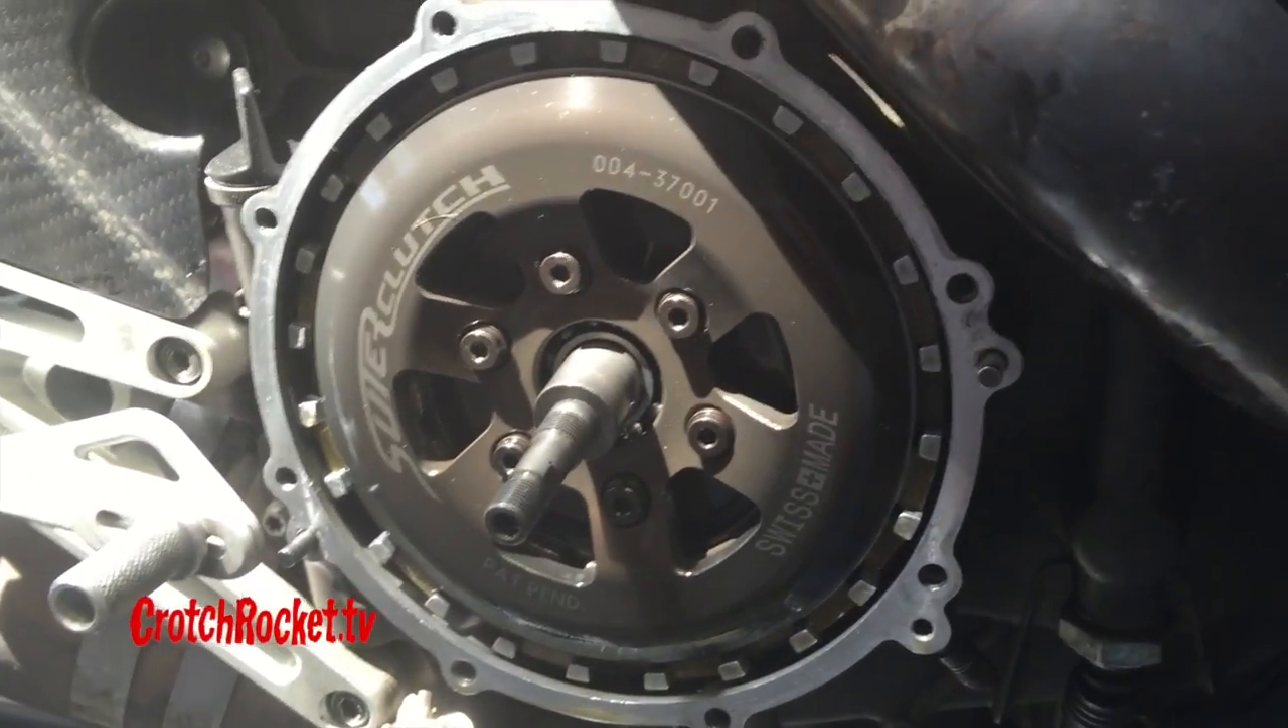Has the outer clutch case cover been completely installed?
No.